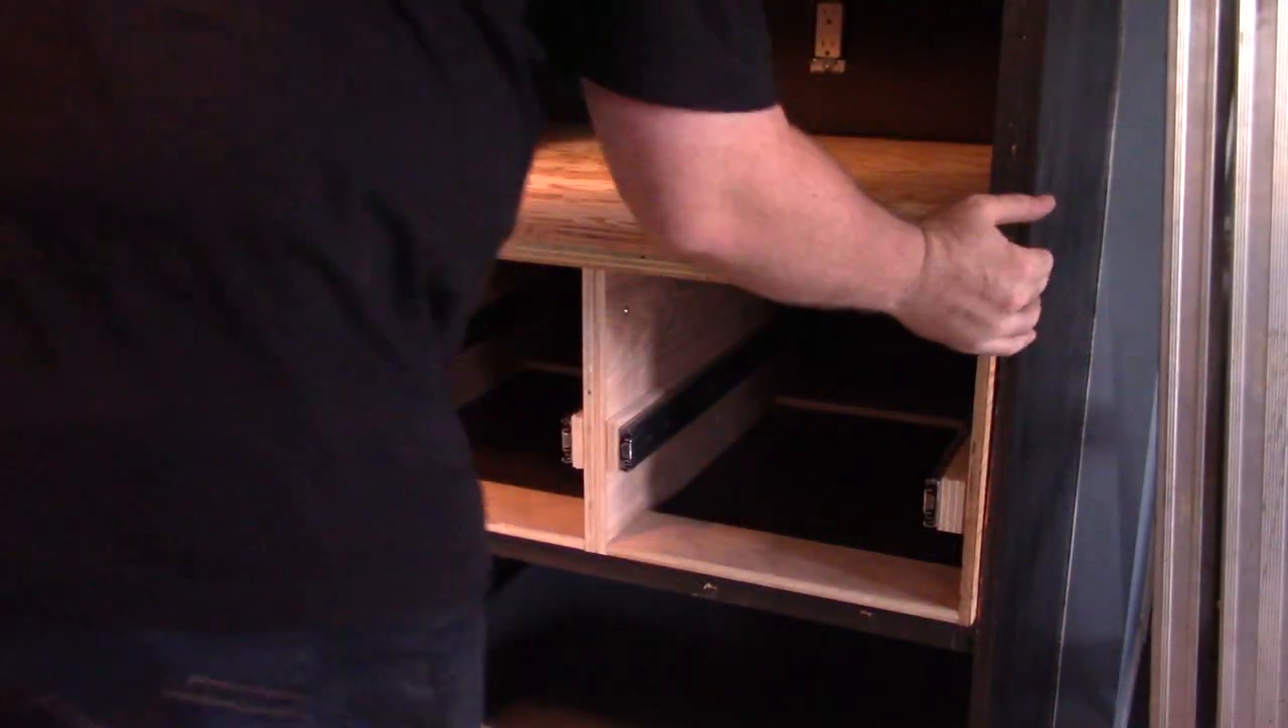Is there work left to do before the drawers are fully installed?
Yes.